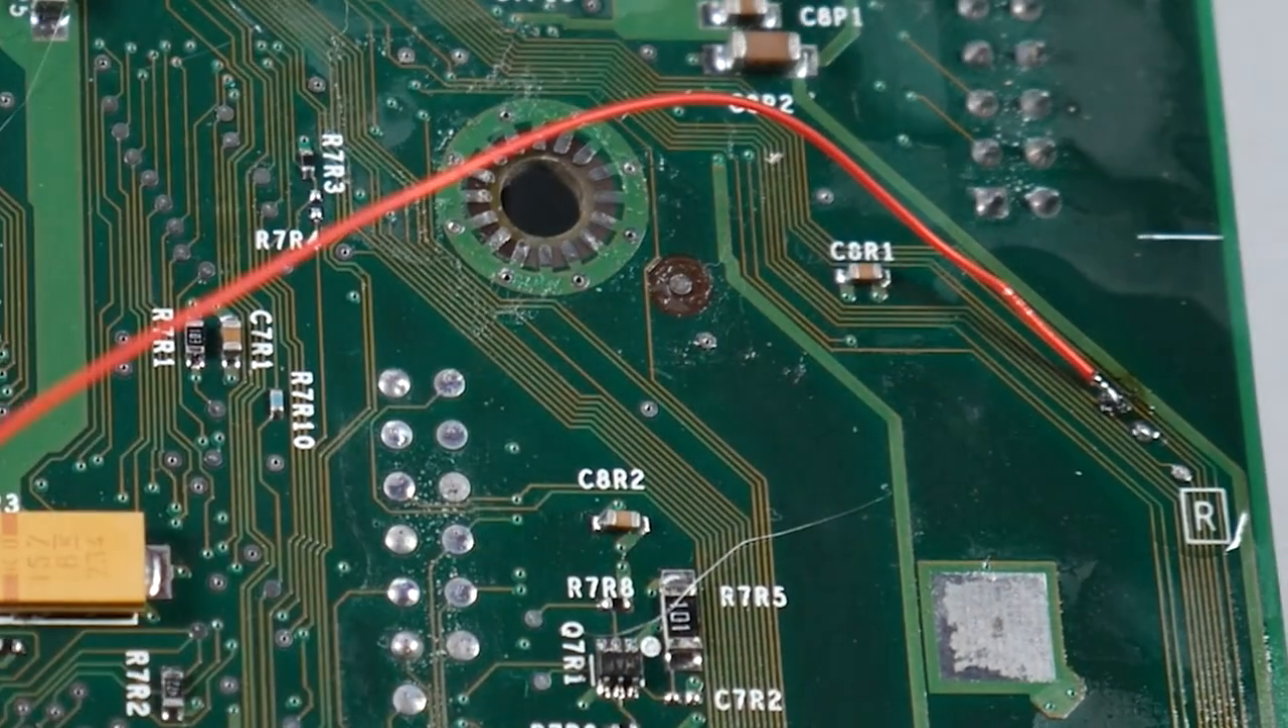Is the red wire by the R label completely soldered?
Yes.